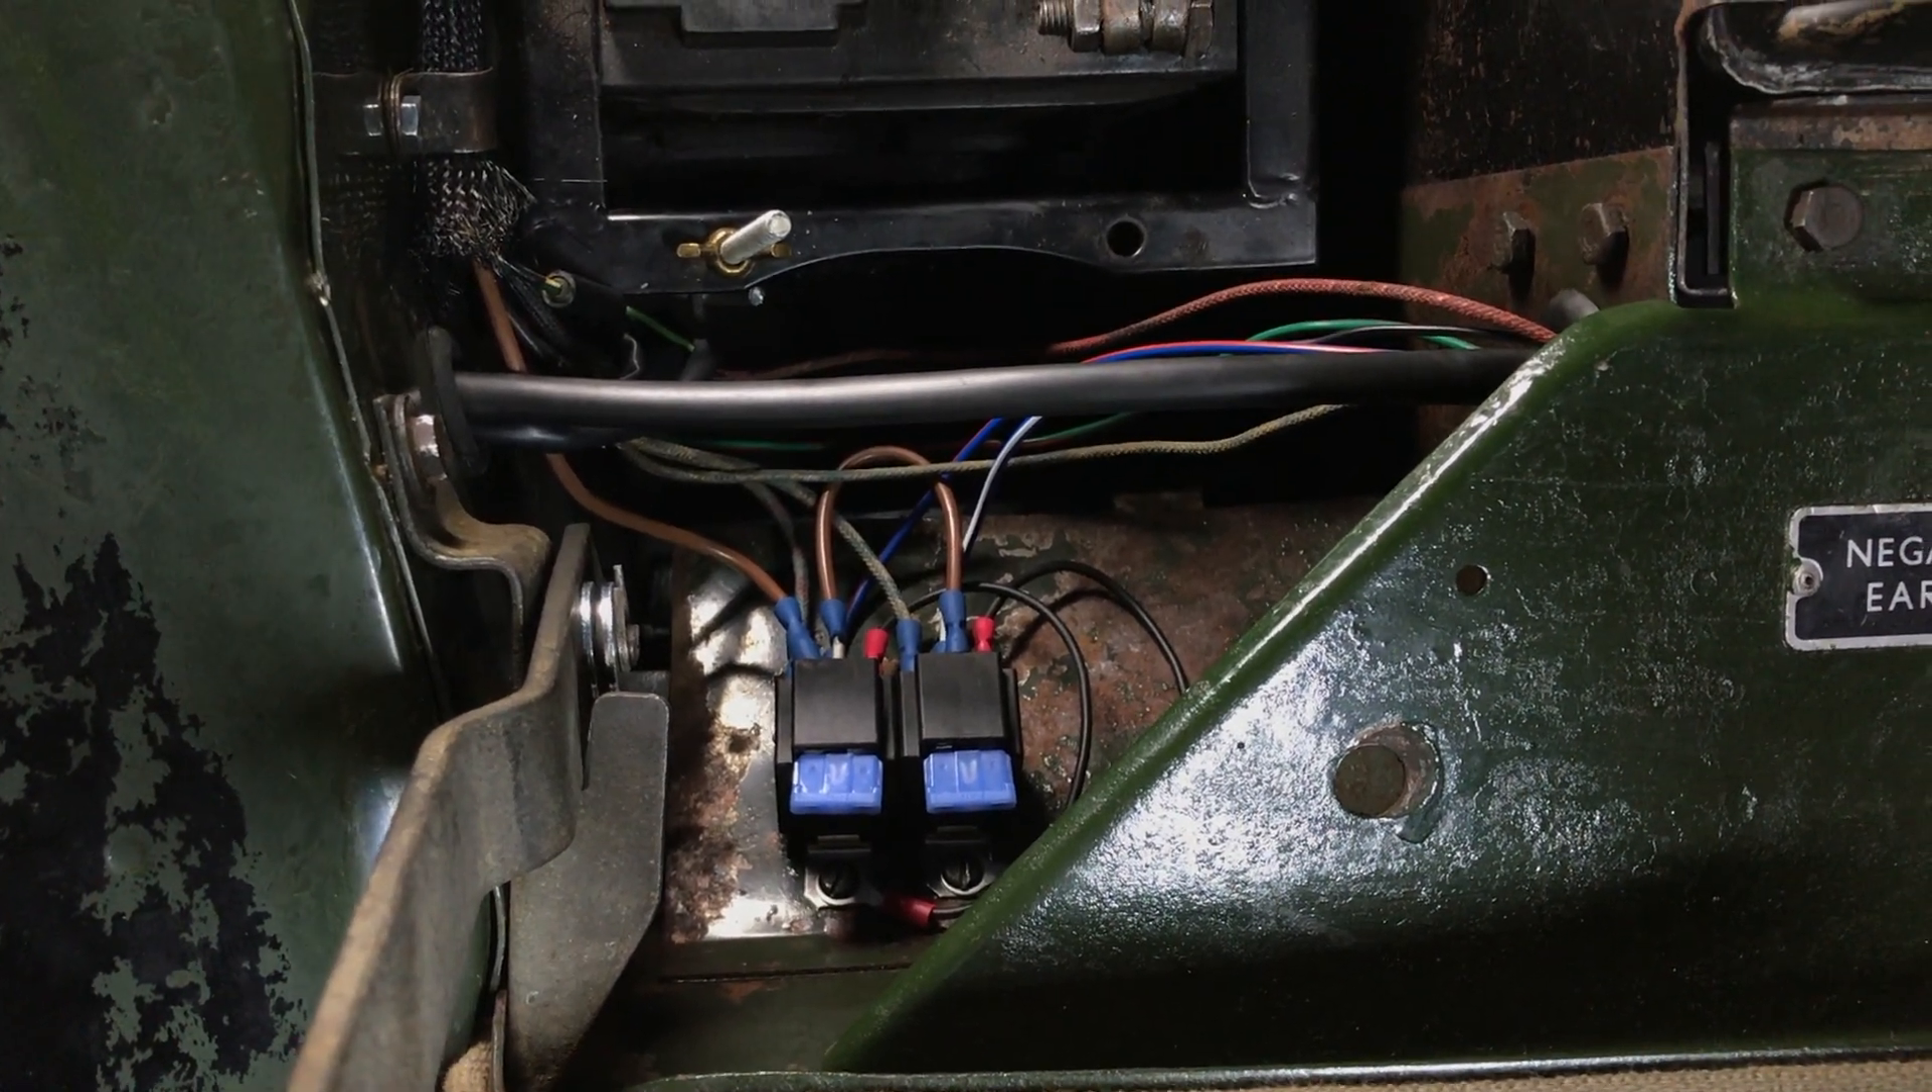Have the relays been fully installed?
Yes.